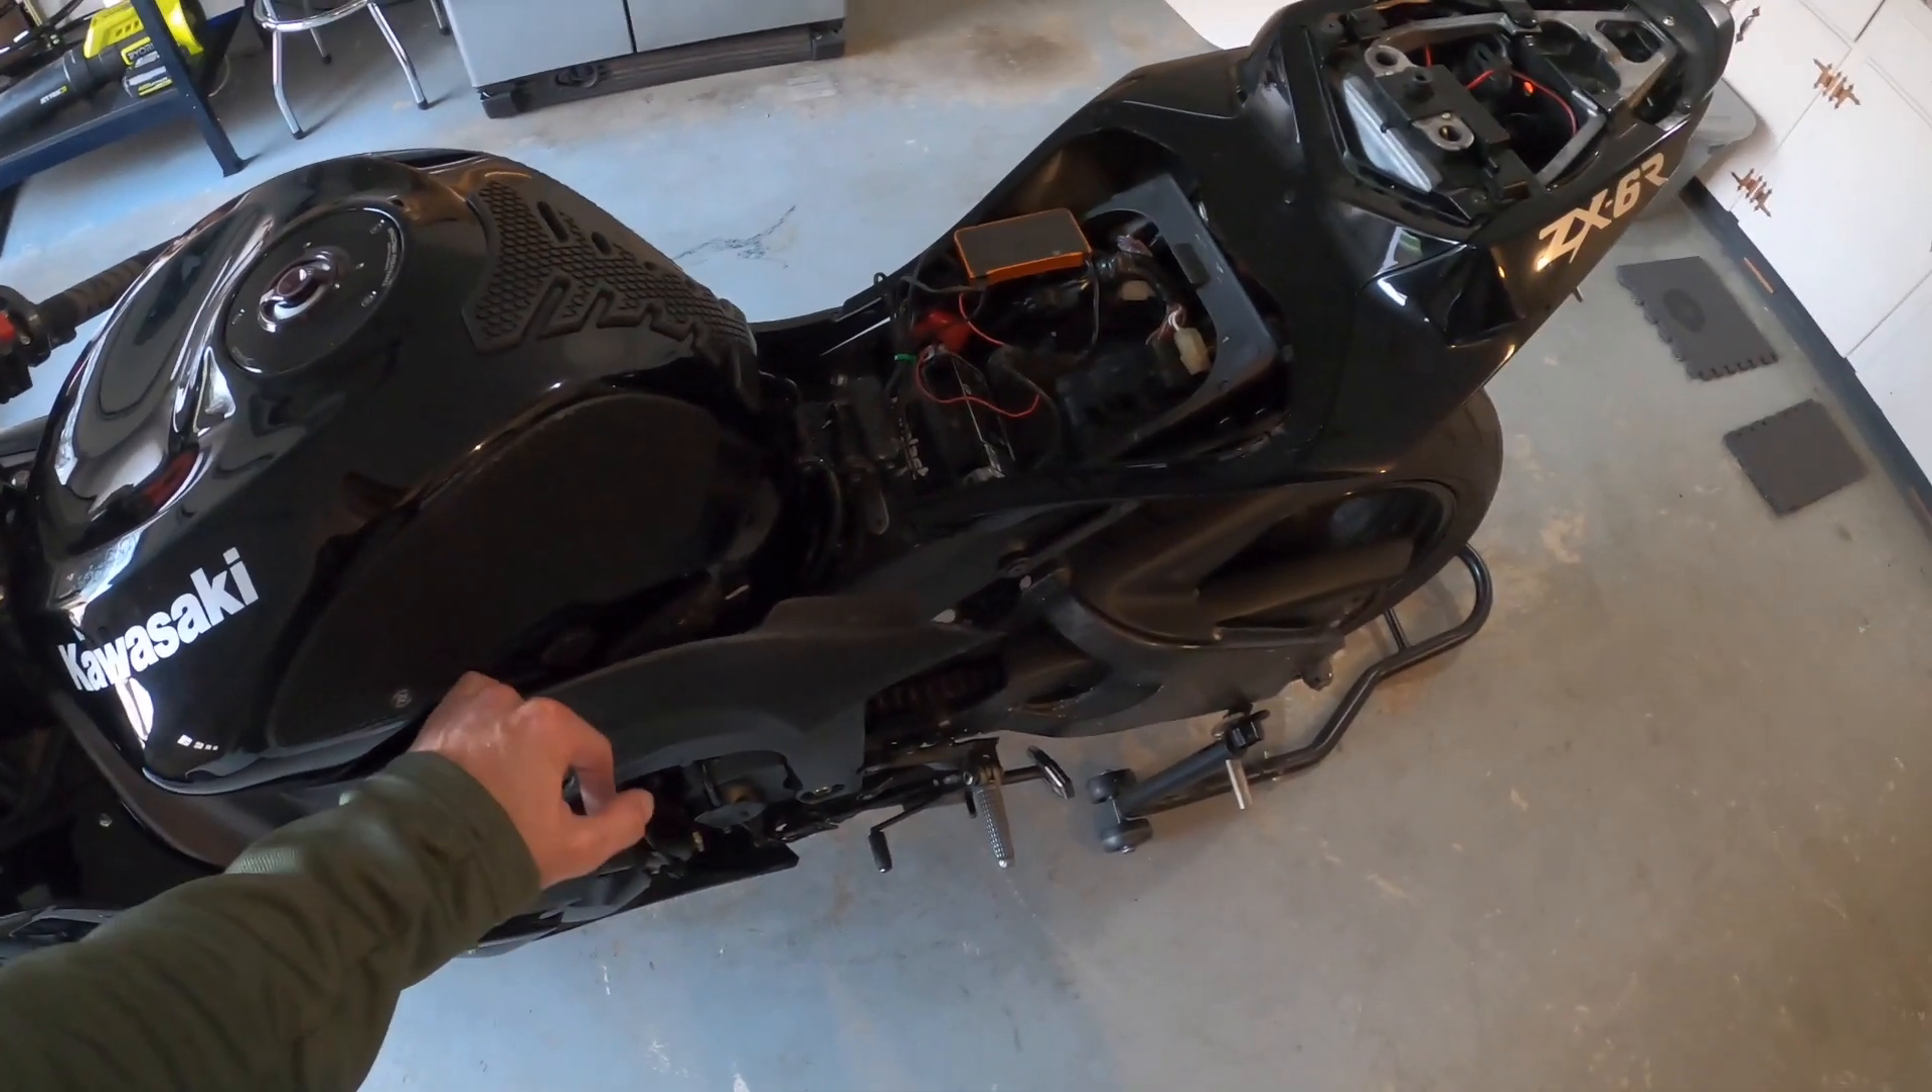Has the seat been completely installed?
No.